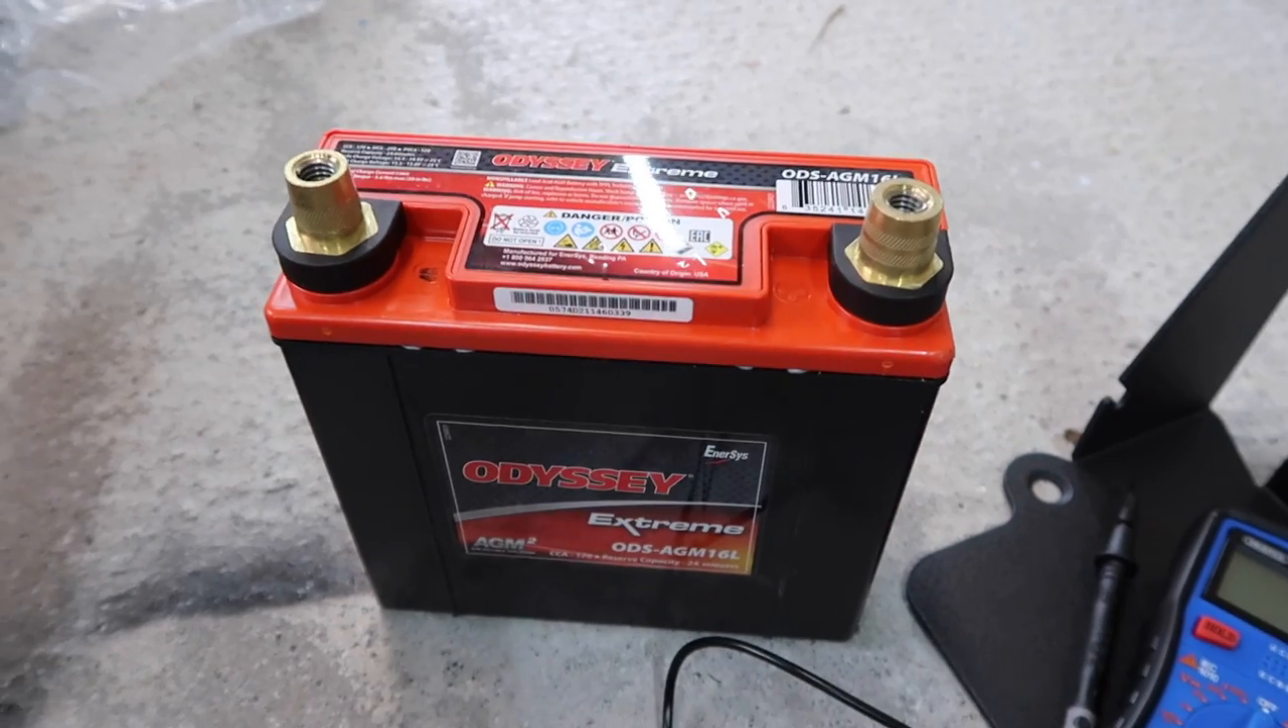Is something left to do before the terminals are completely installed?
No.